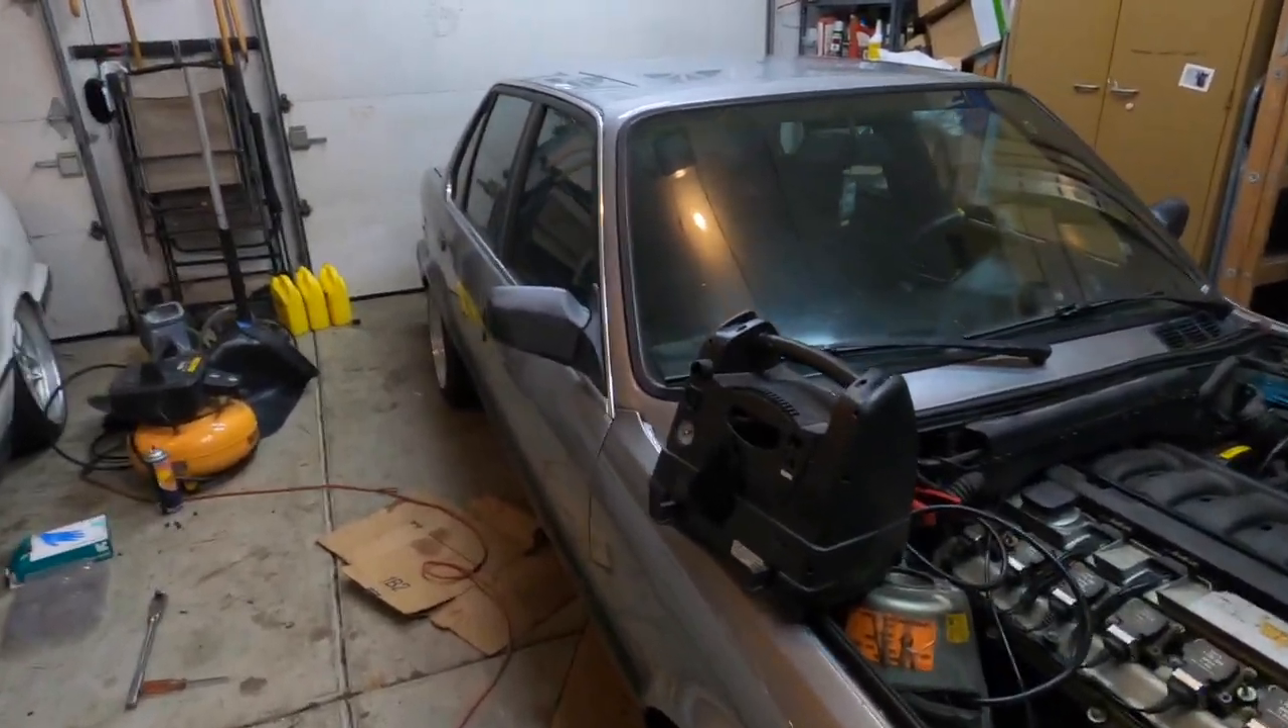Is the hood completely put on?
No.